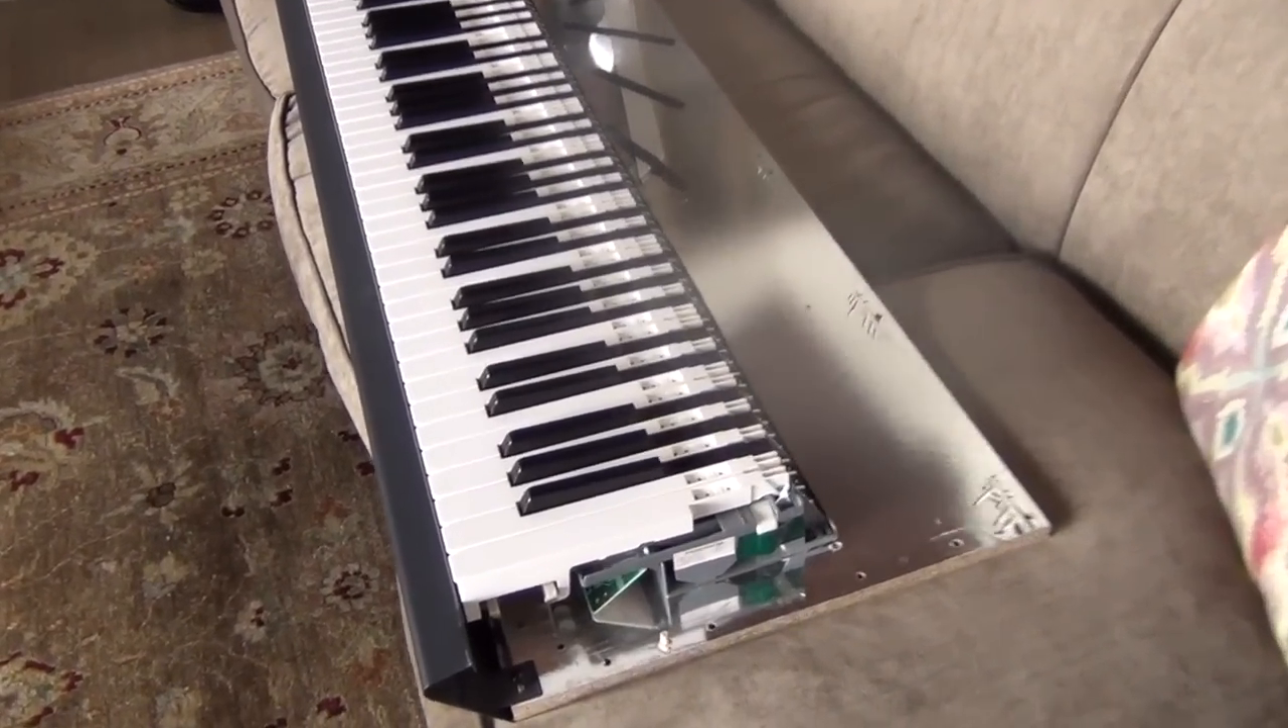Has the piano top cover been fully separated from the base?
Yes.